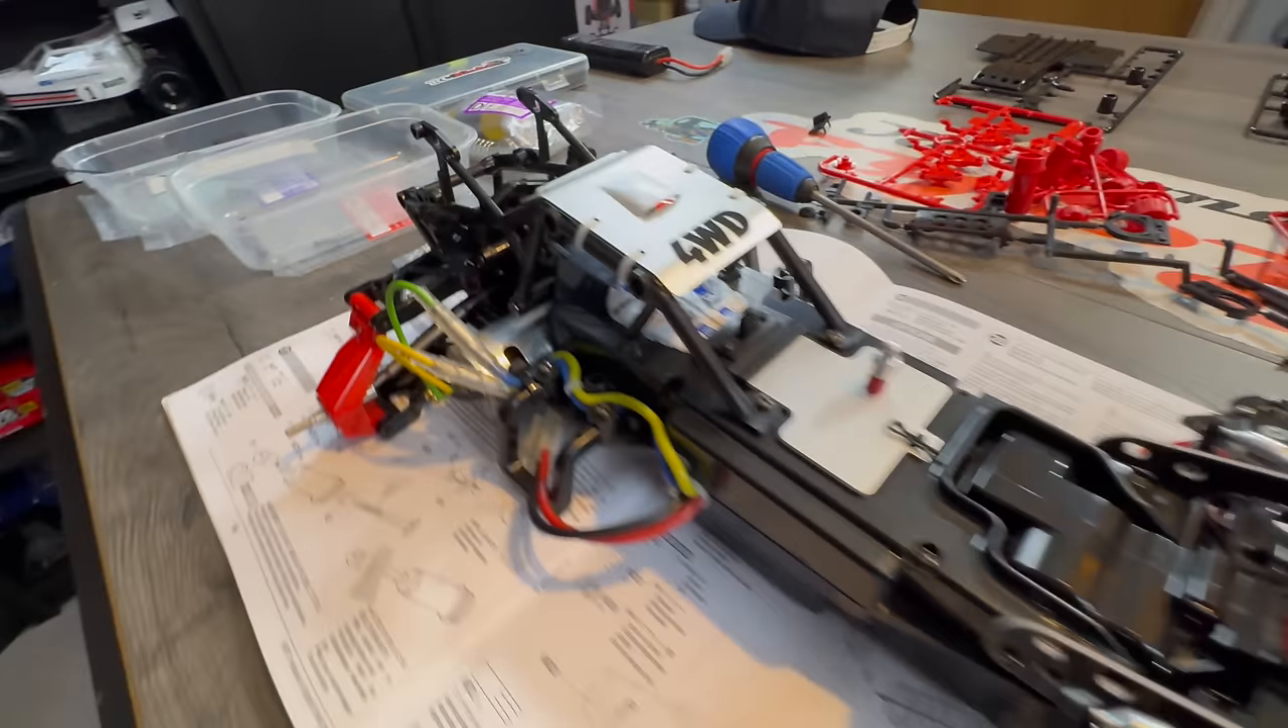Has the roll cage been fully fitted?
Yes.